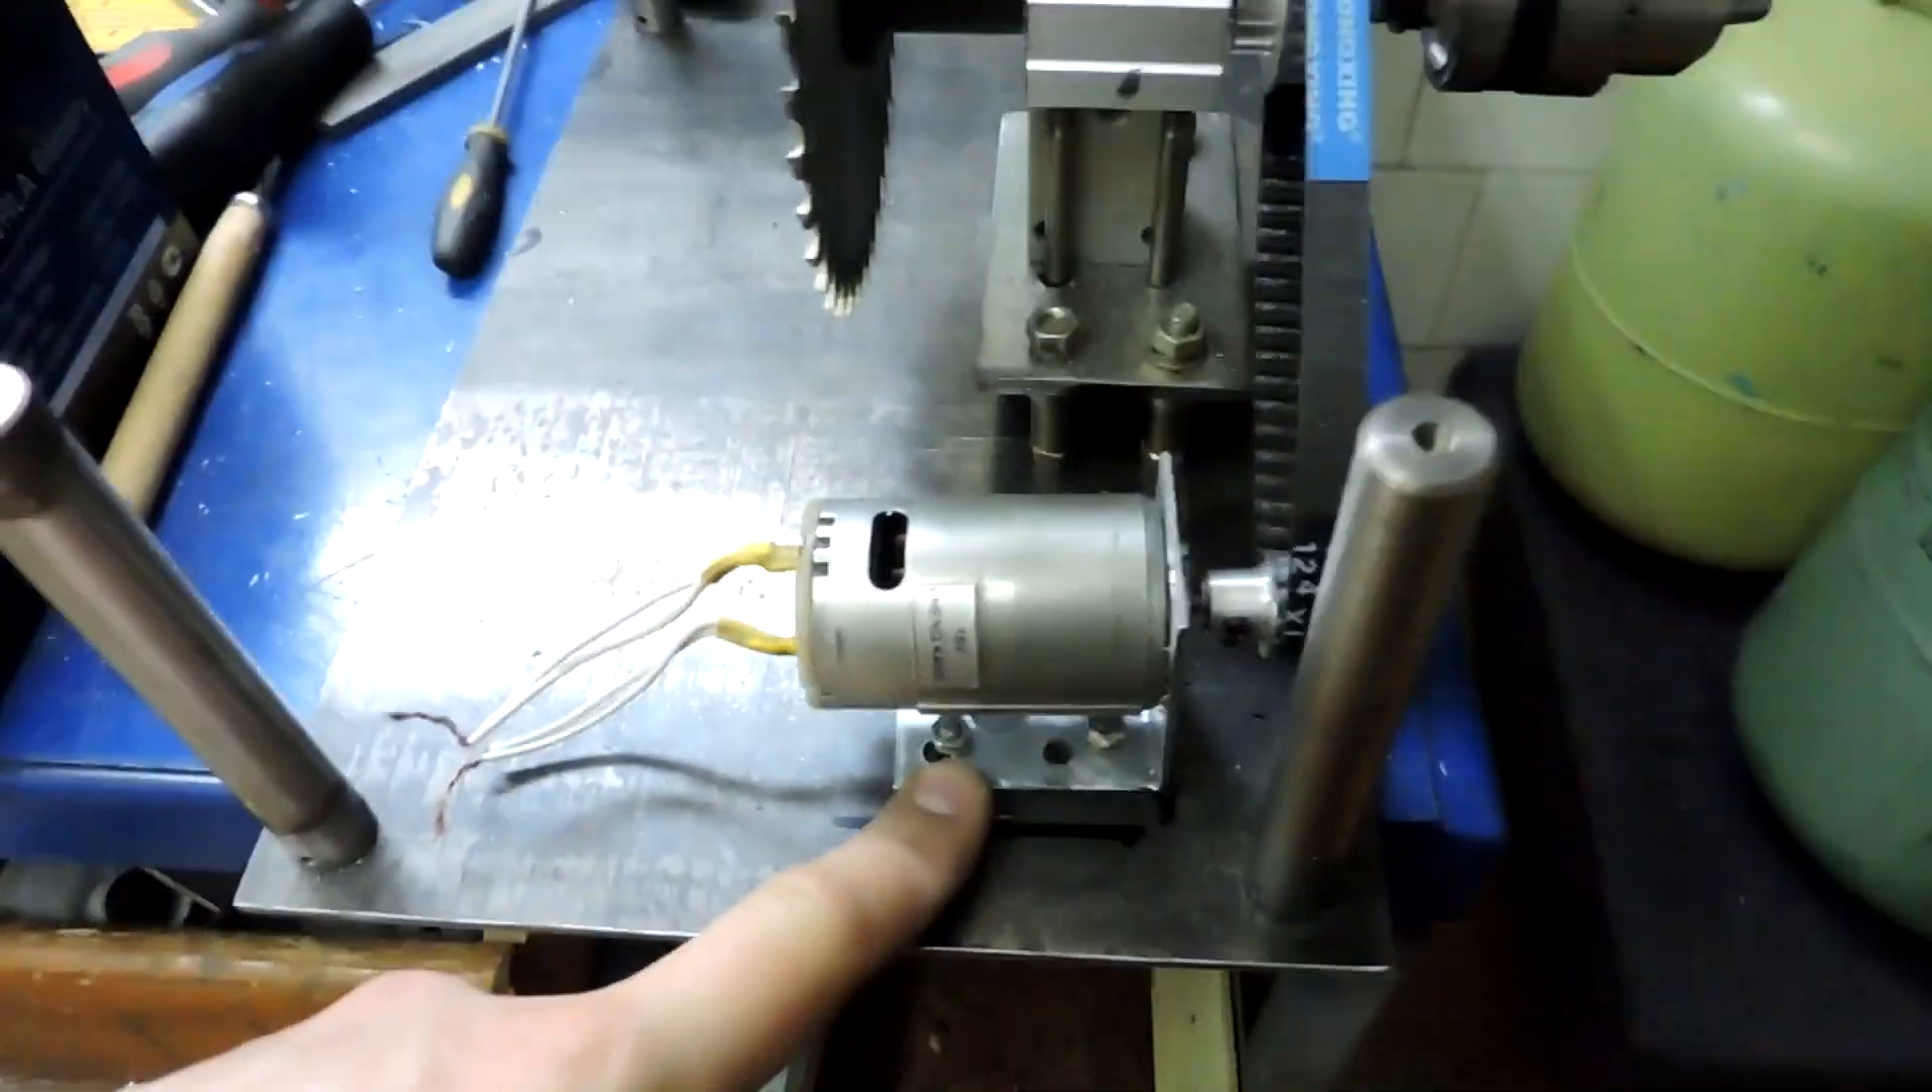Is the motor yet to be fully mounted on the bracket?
No.